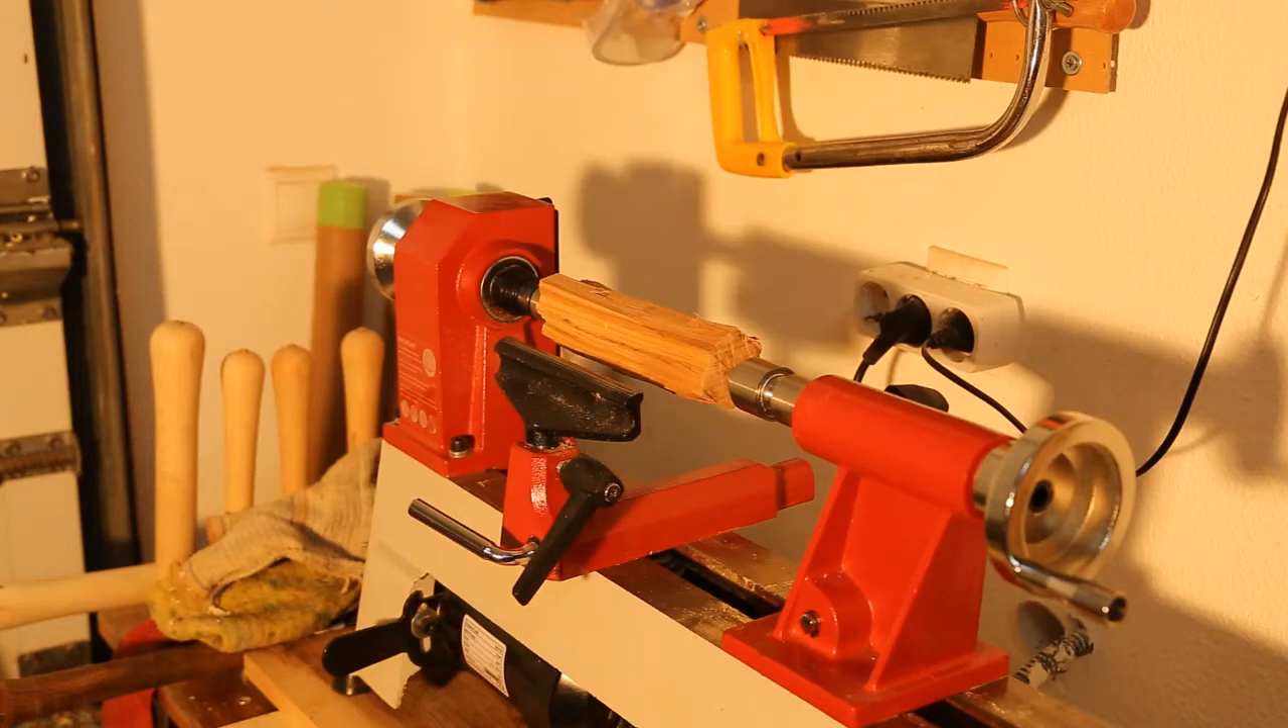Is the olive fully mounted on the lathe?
Yes.